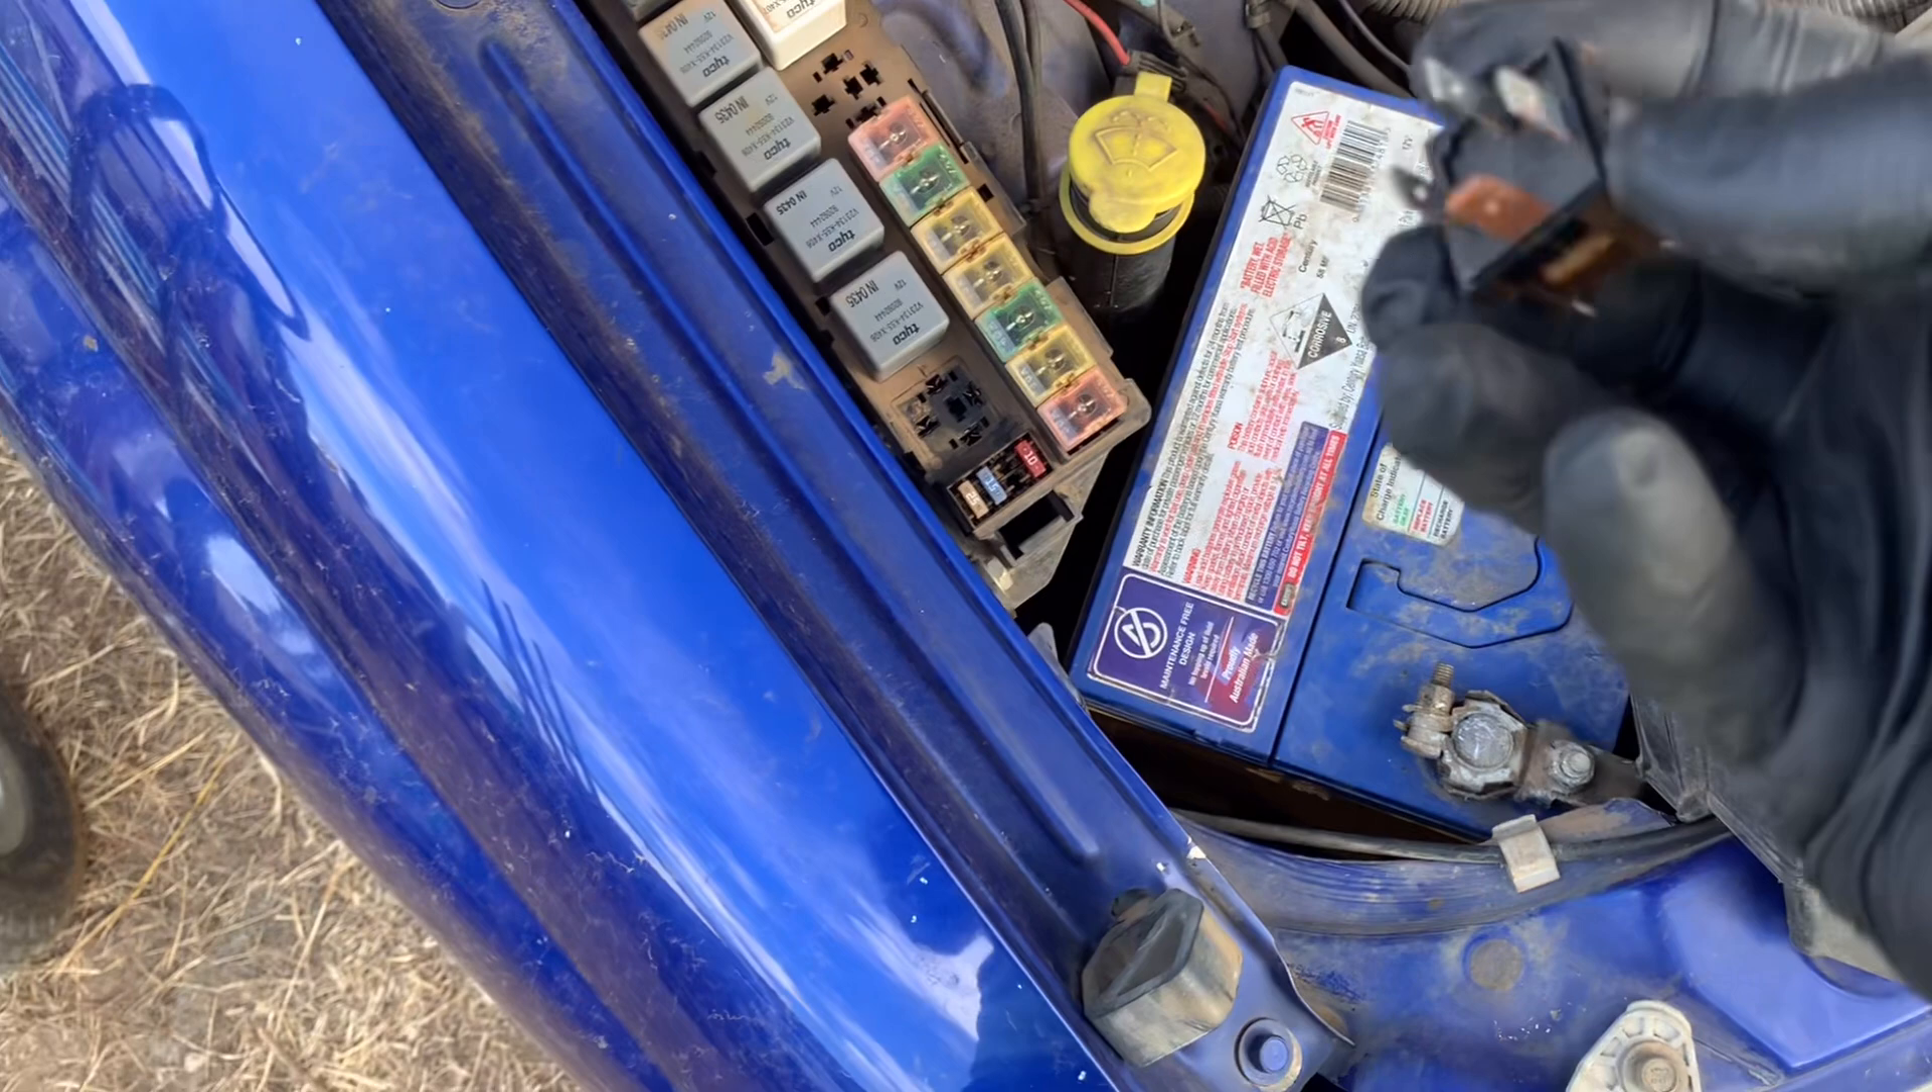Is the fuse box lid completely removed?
Yes.